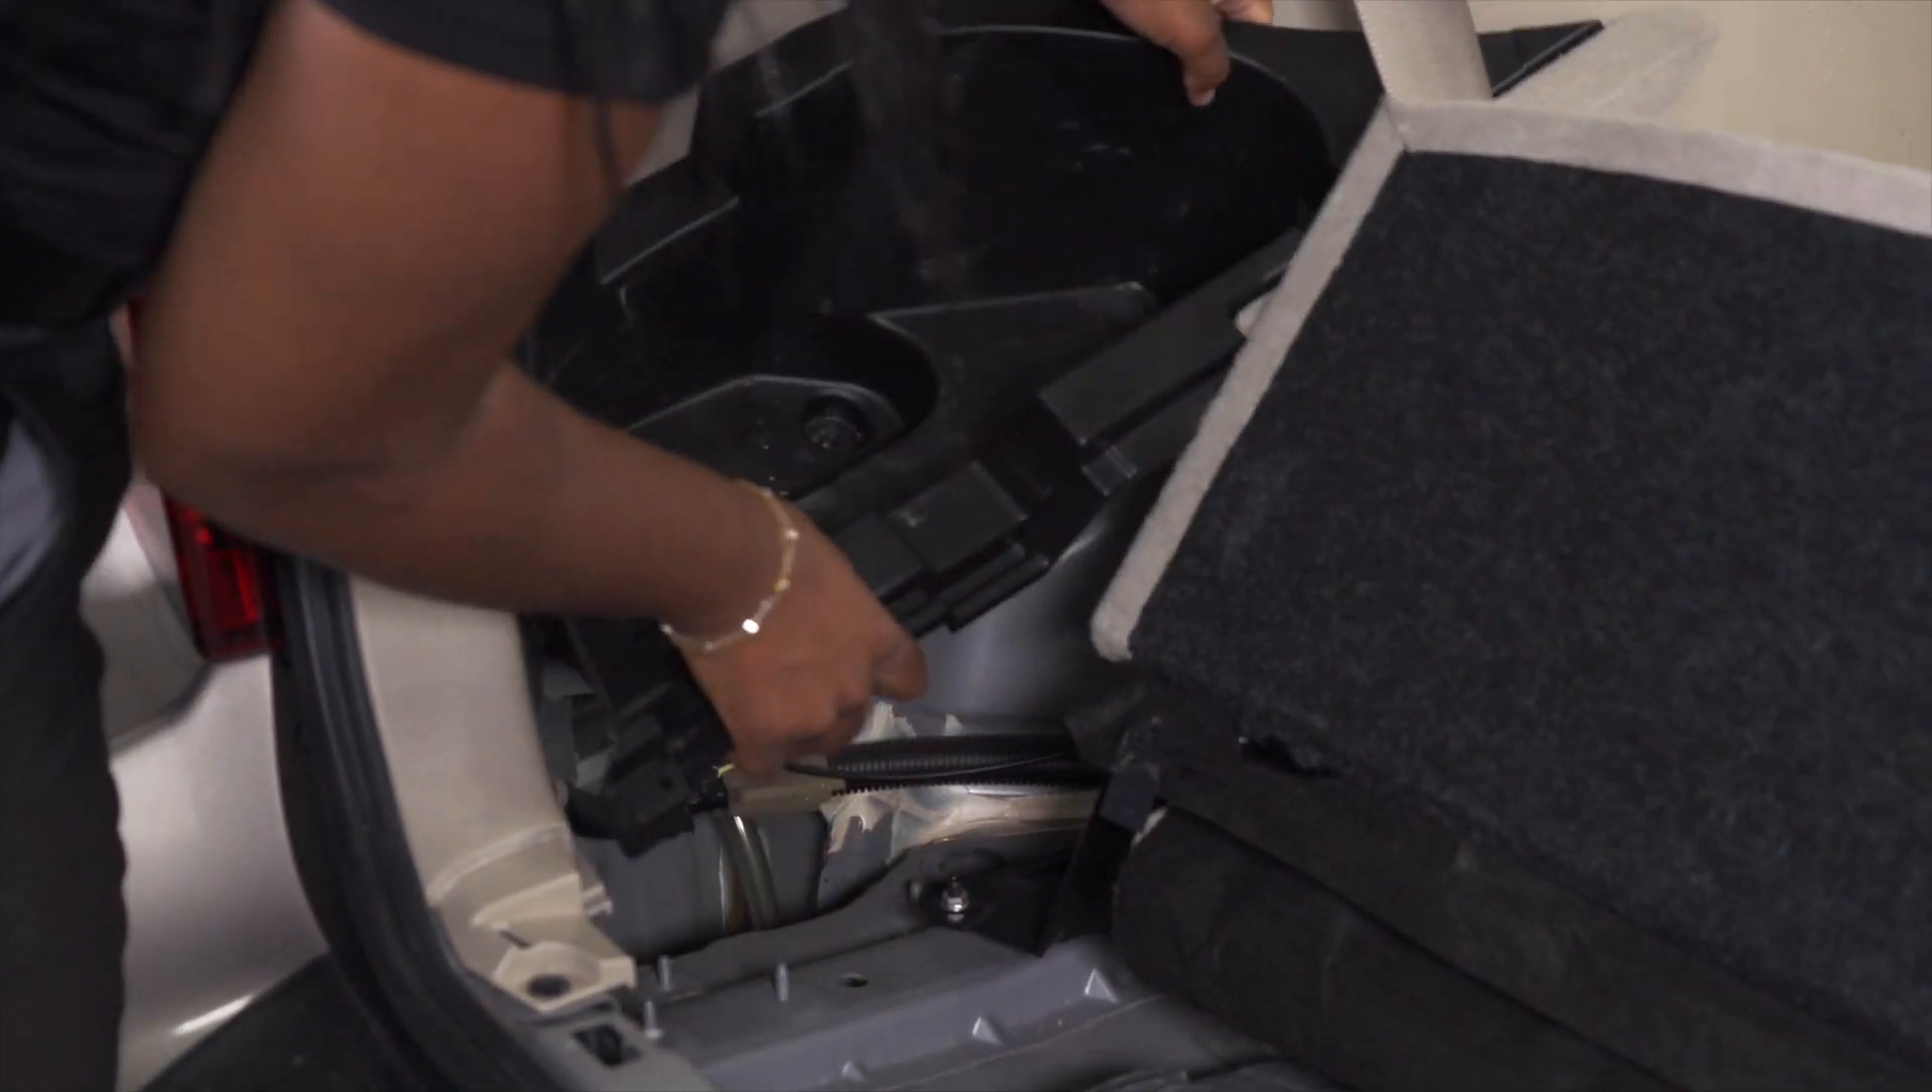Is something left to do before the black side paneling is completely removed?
Yes.